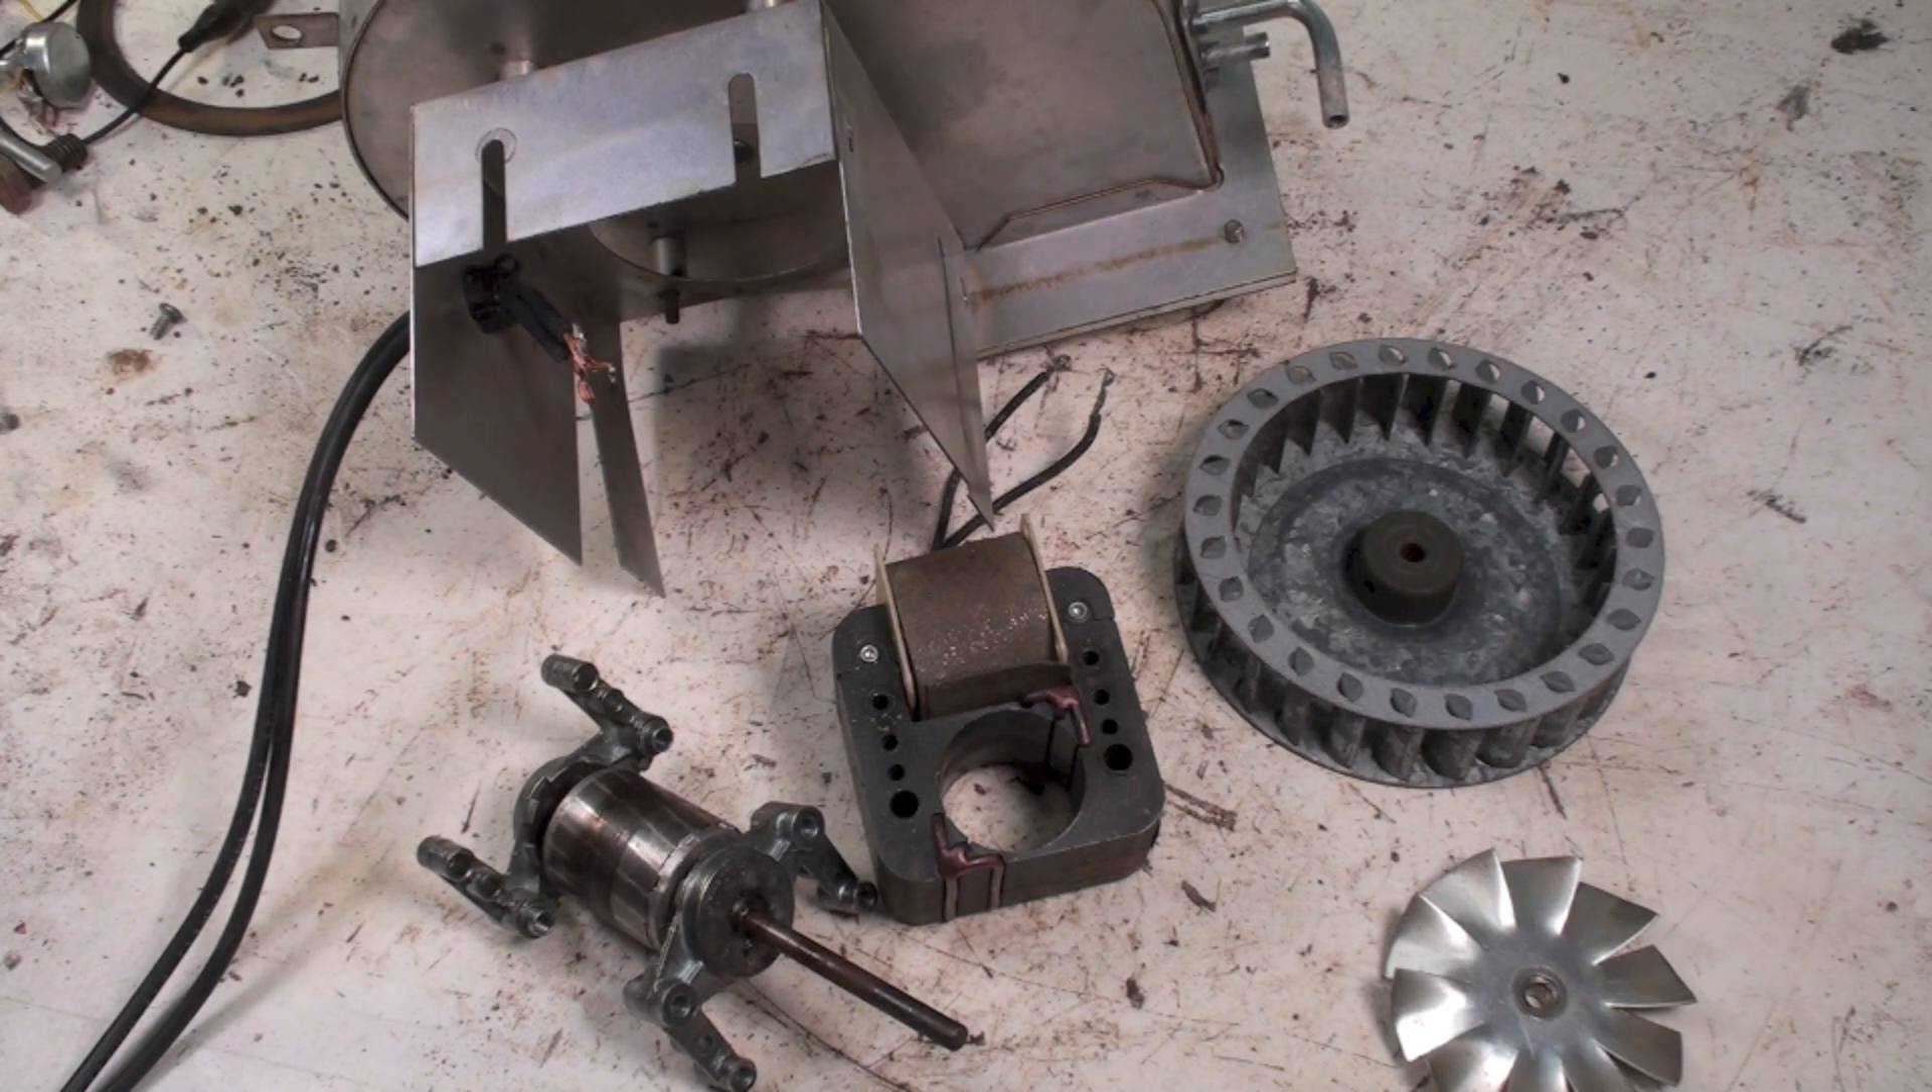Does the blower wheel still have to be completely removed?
No.